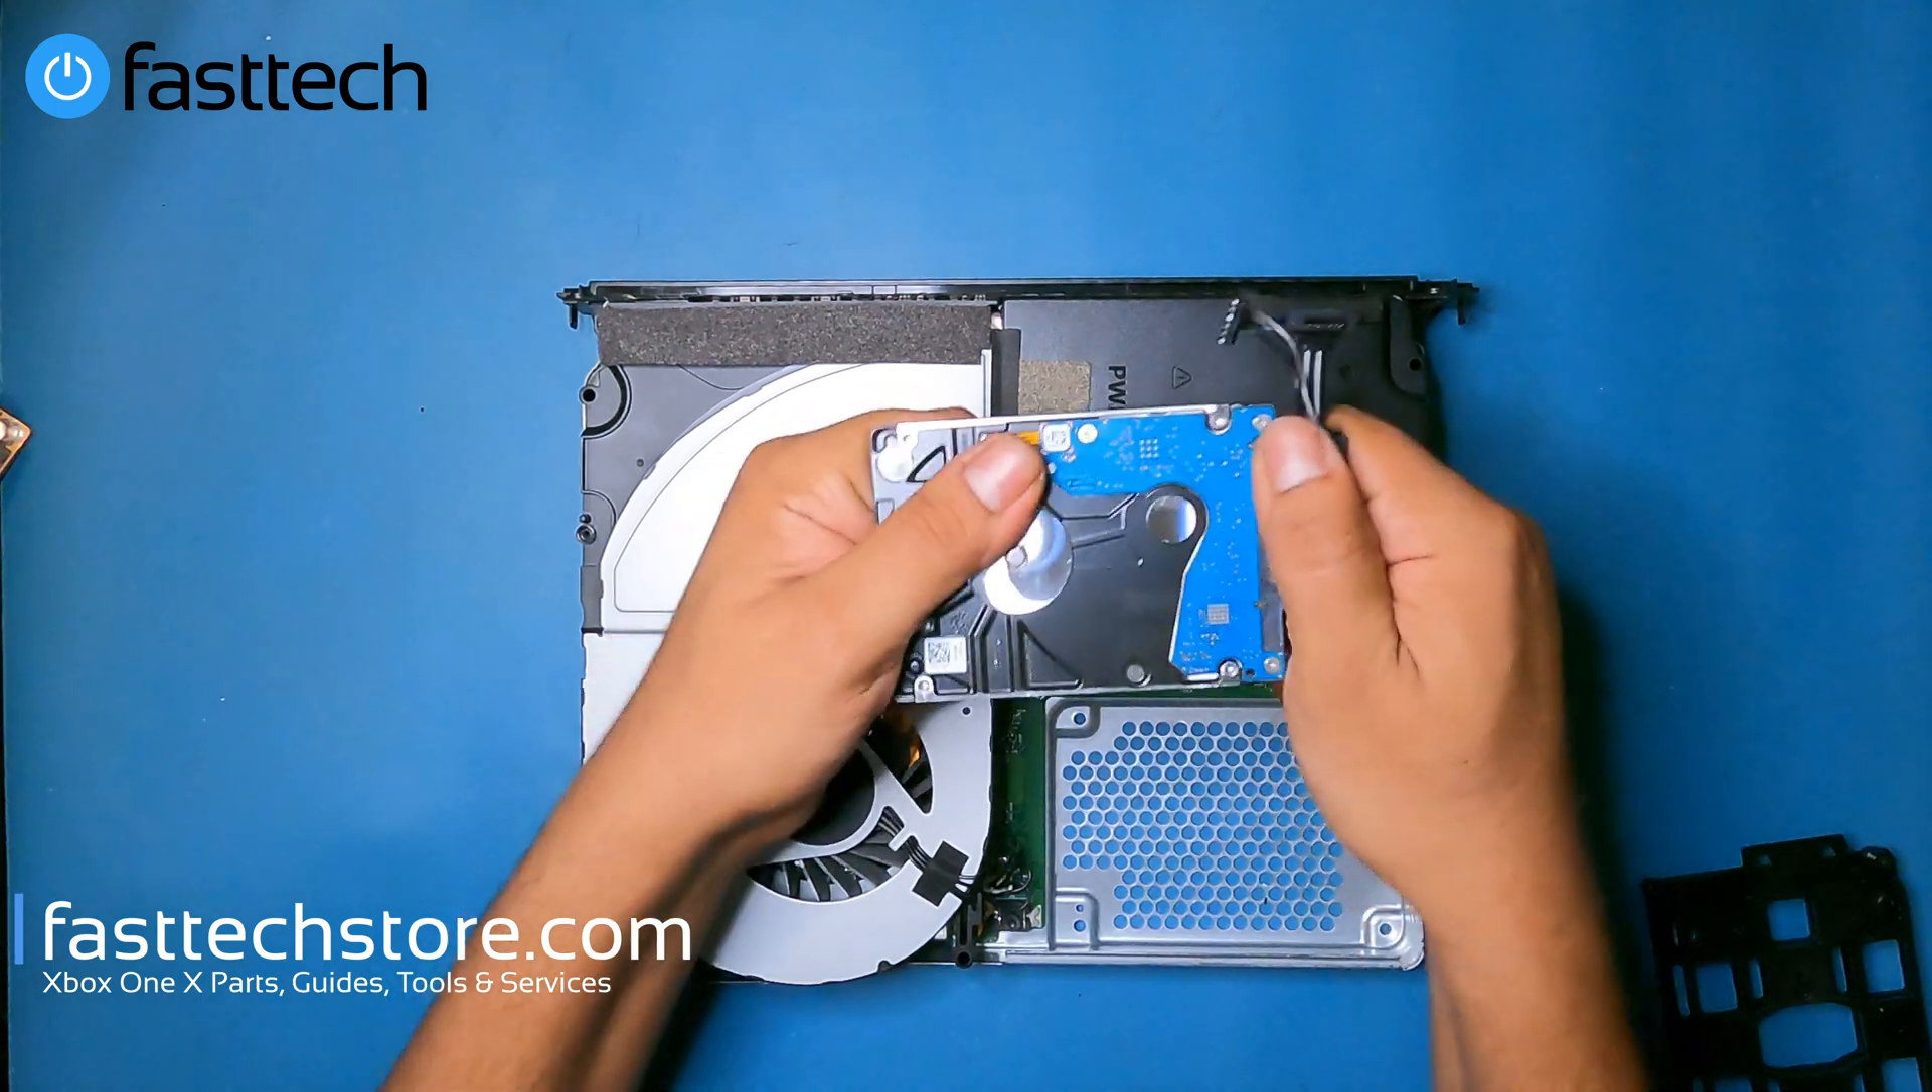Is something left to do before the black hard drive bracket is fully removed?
No.